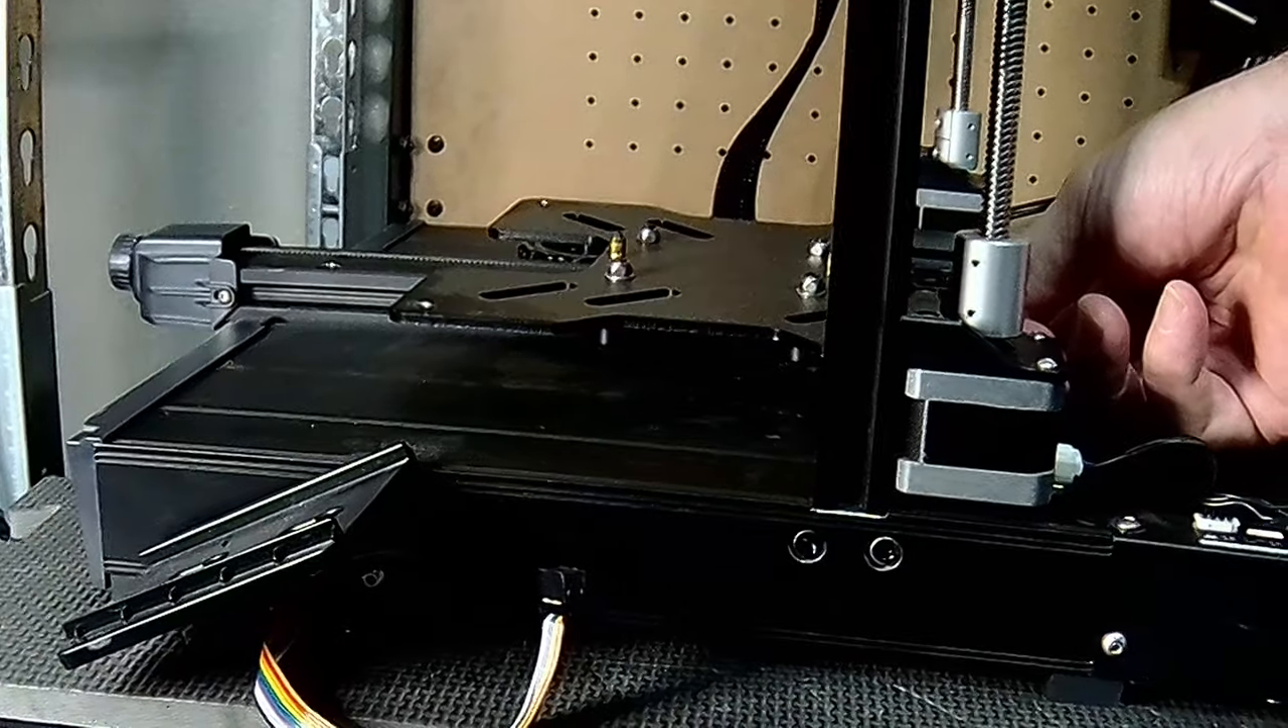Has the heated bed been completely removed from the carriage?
Yes.